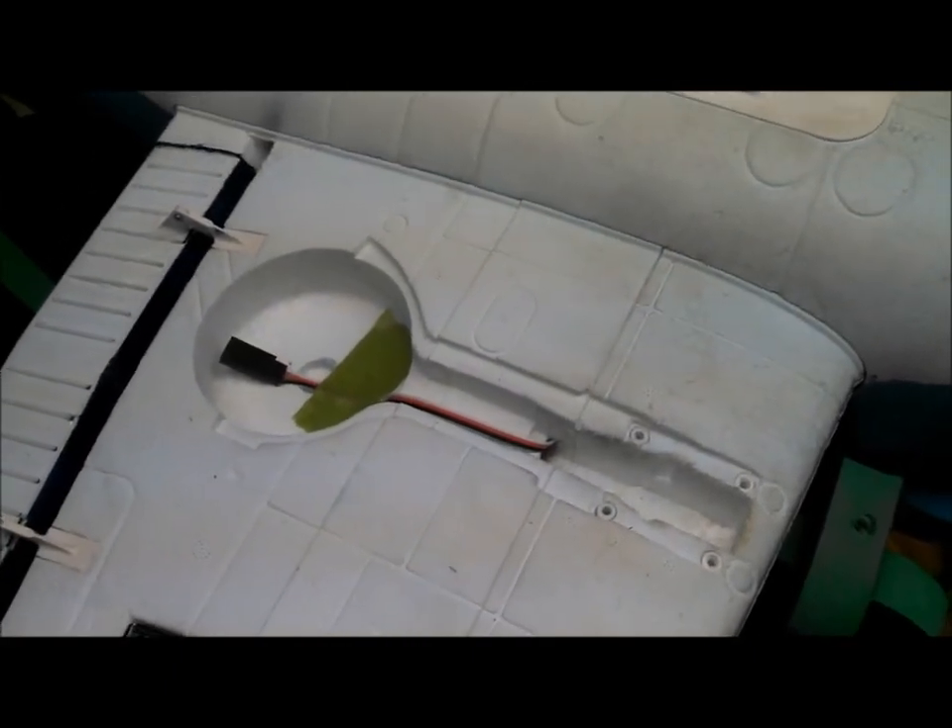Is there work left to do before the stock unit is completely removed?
No.